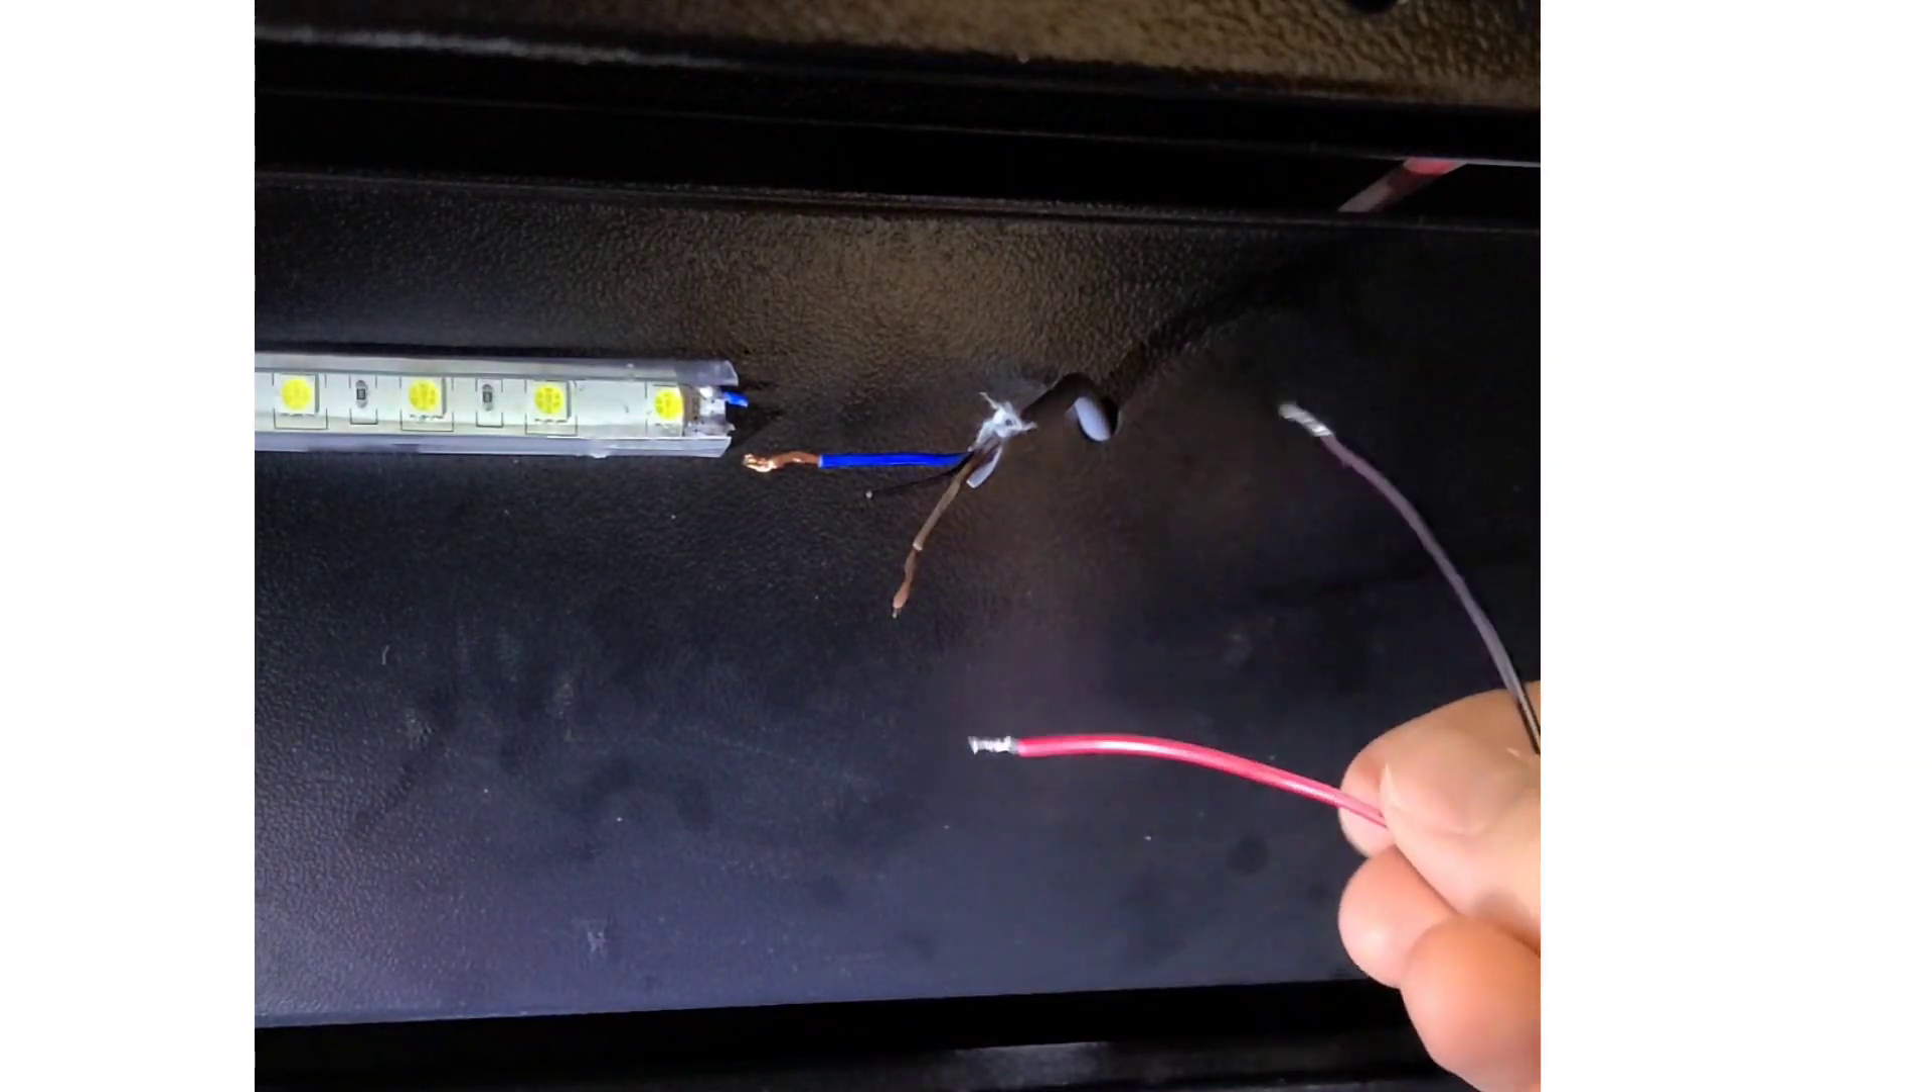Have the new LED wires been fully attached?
No.